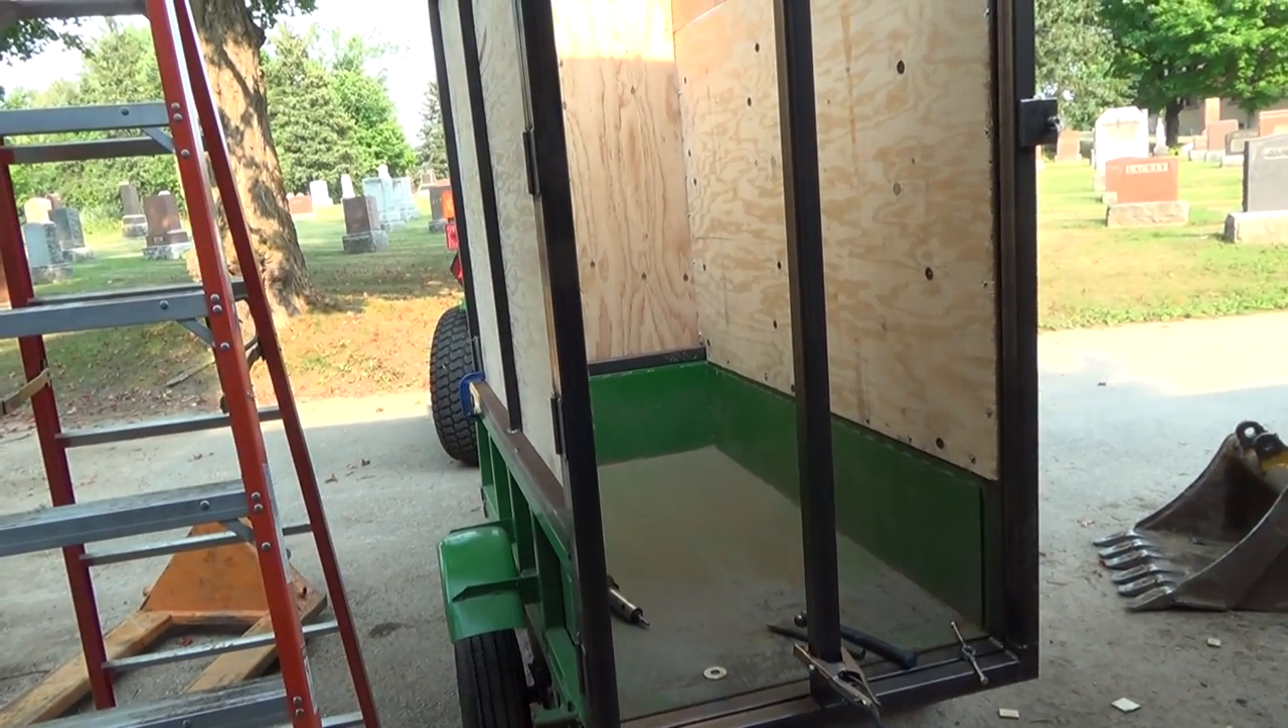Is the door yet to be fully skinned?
Yes.